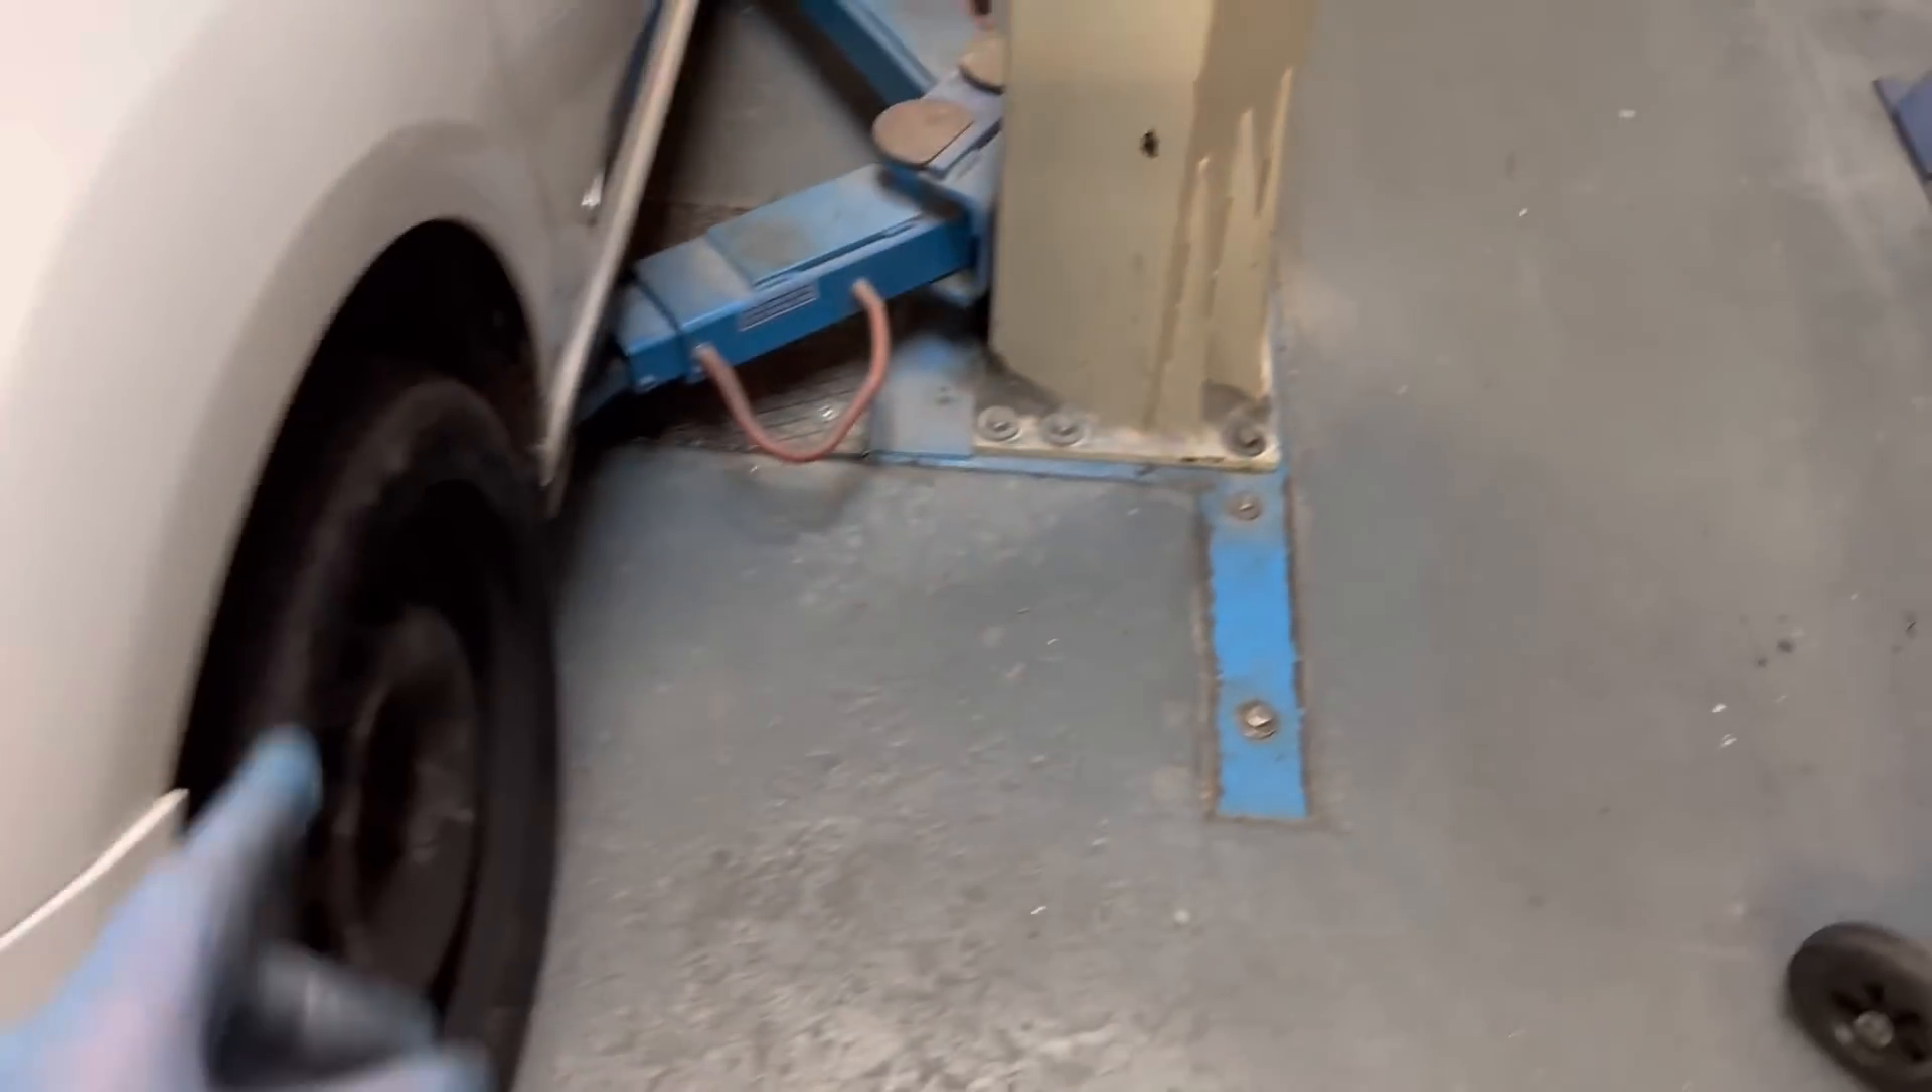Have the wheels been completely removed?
No.